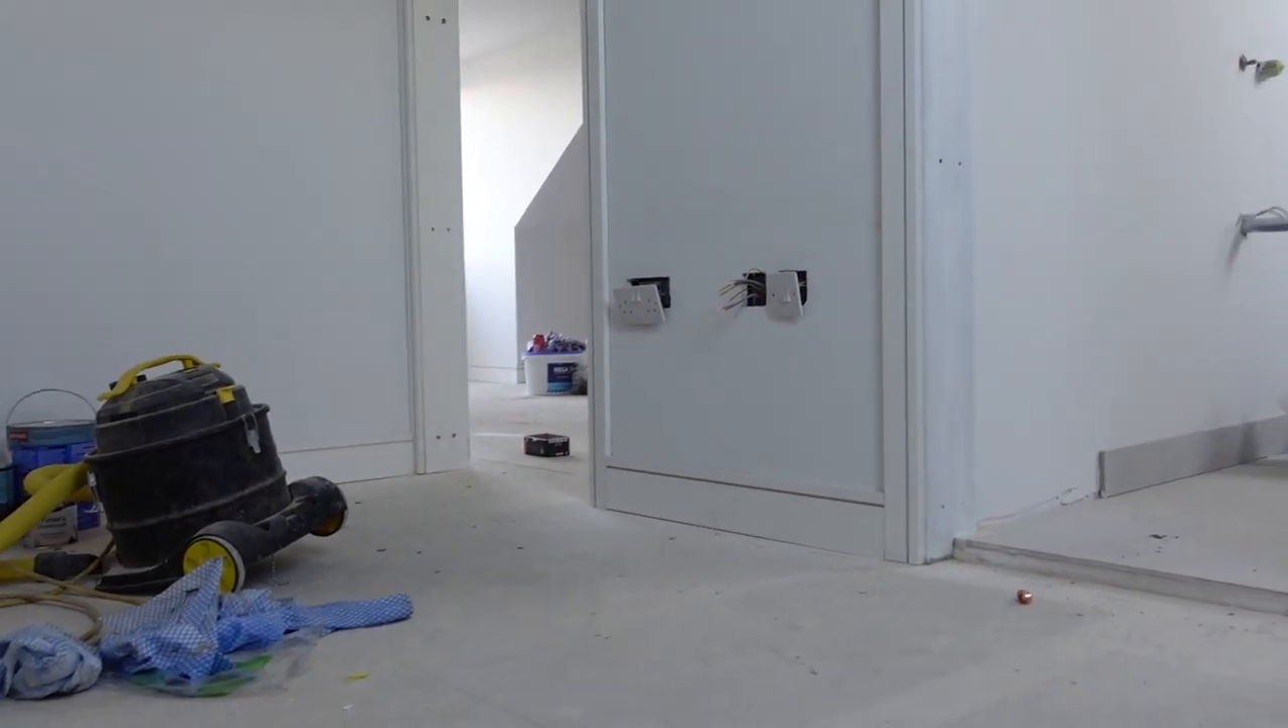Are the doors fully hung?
No.